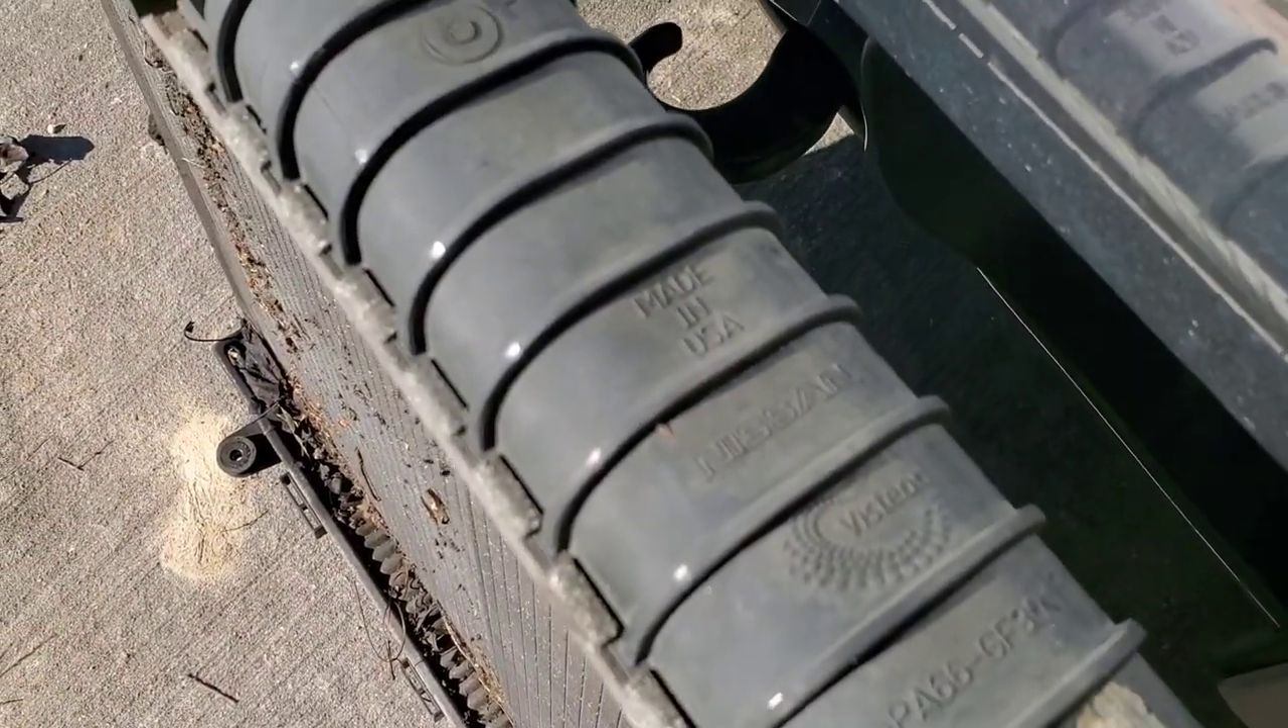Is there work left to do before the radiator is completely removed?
No.